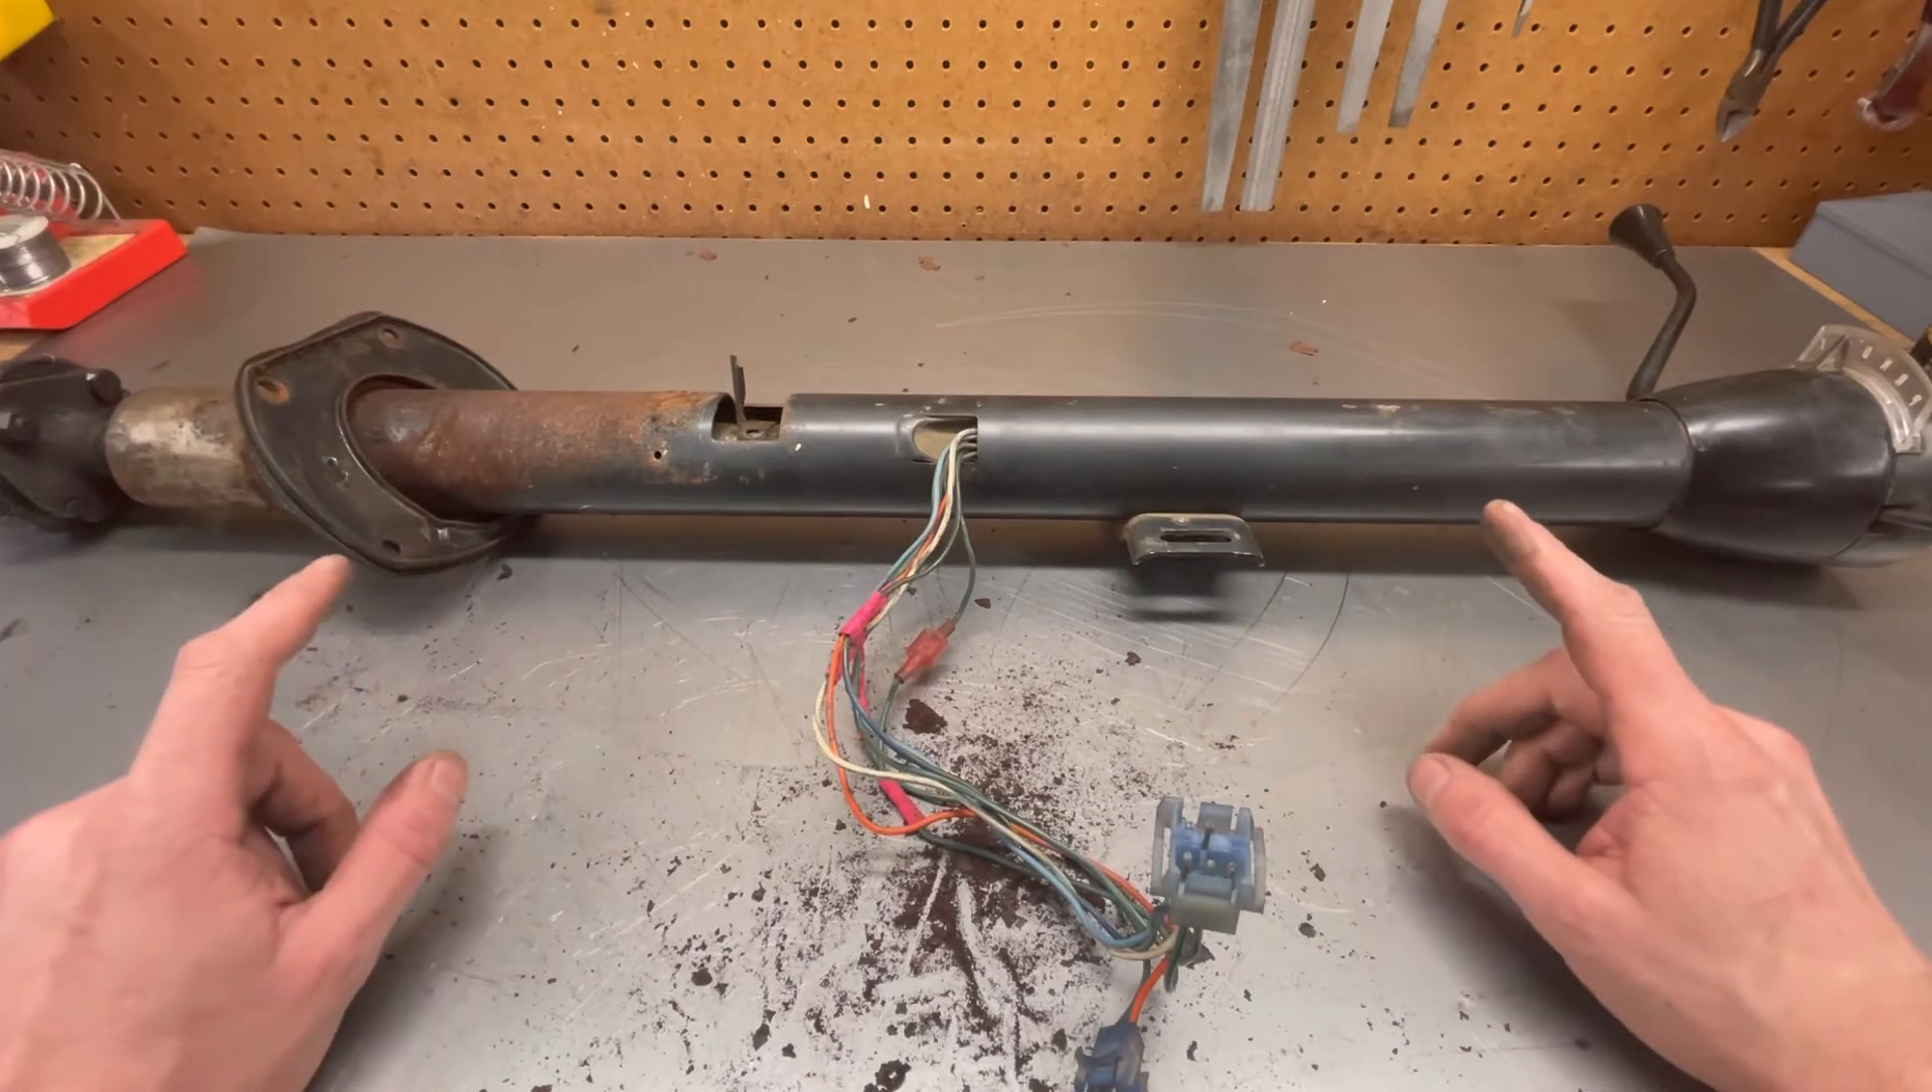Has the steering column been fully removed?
Yes.